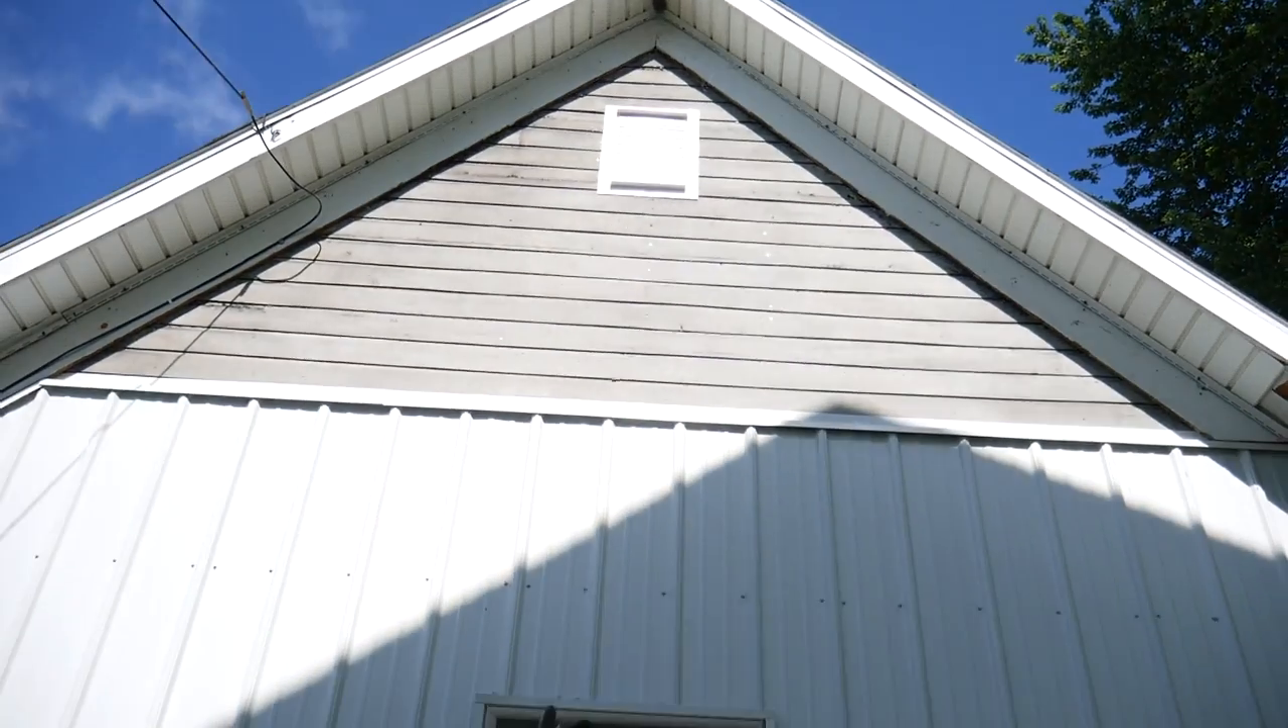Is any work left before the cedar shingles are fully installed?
Yes.